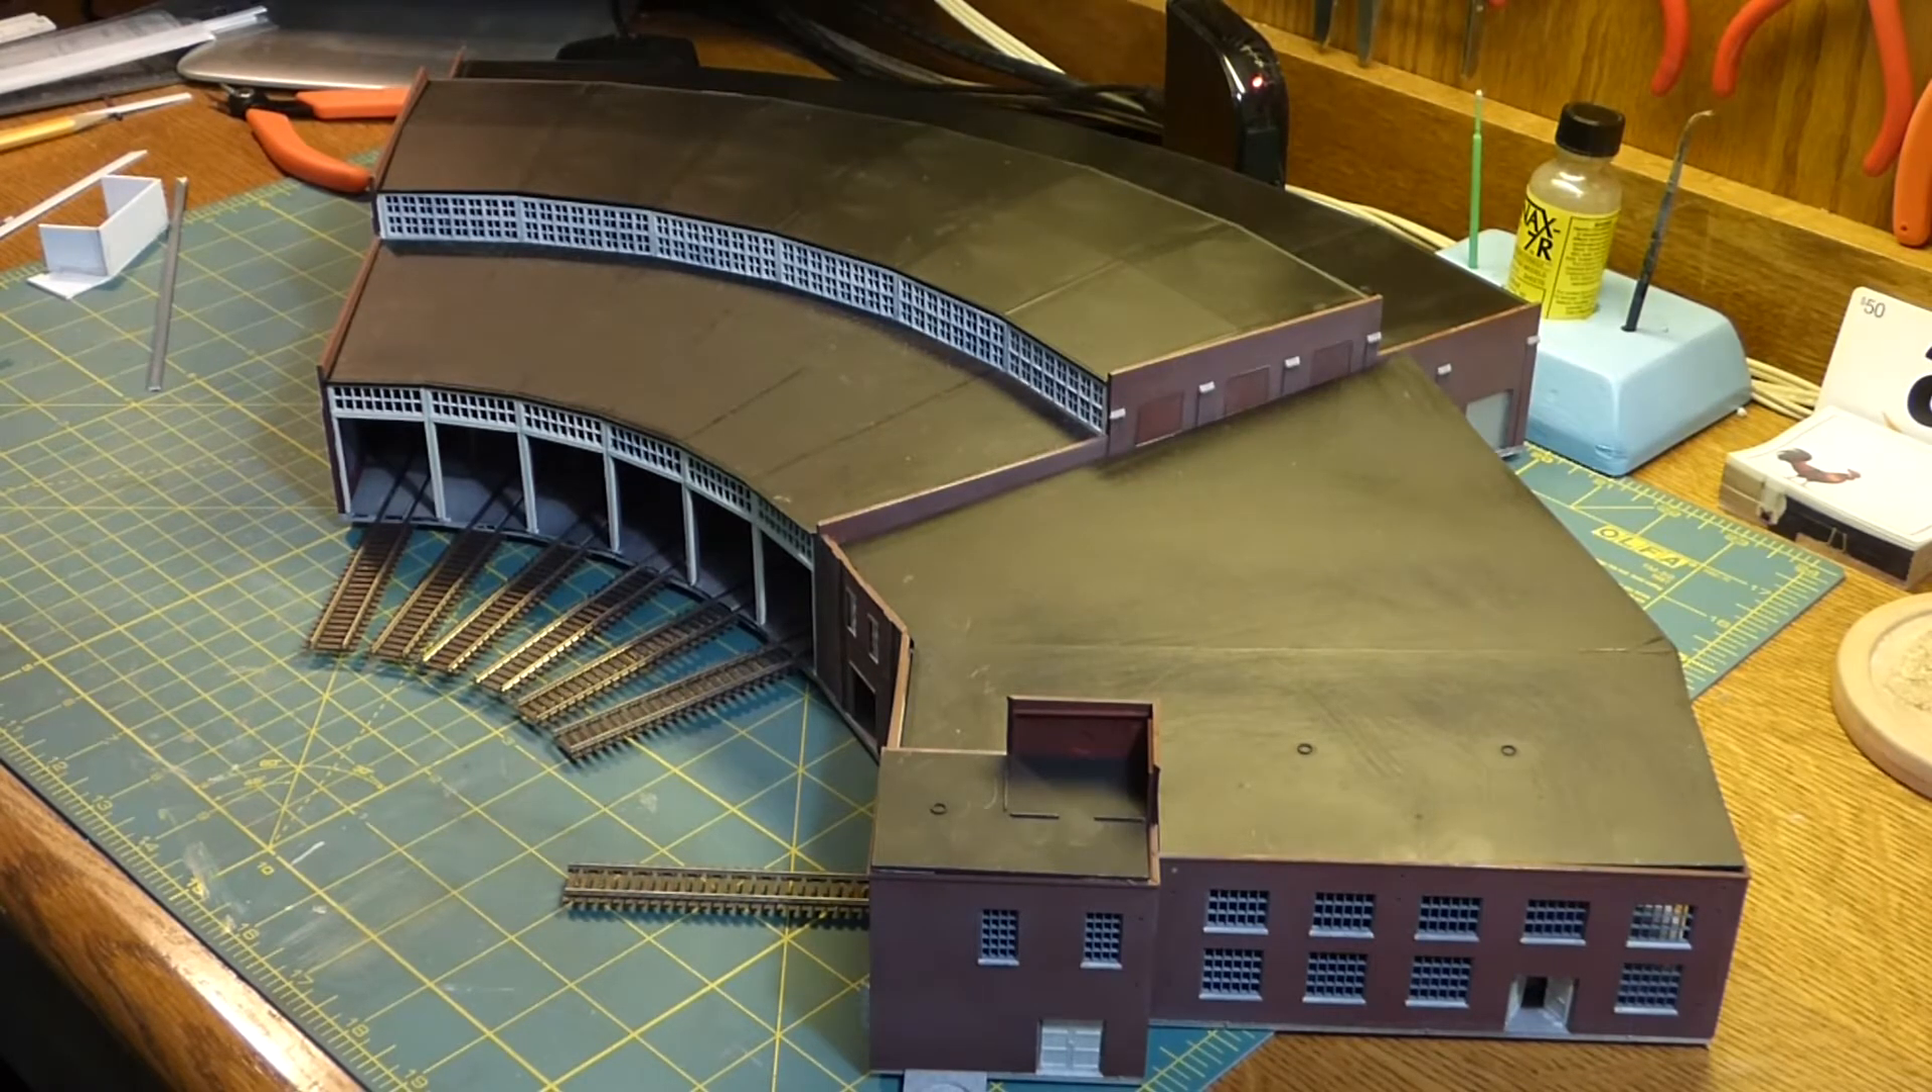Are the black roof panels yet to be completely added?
No.